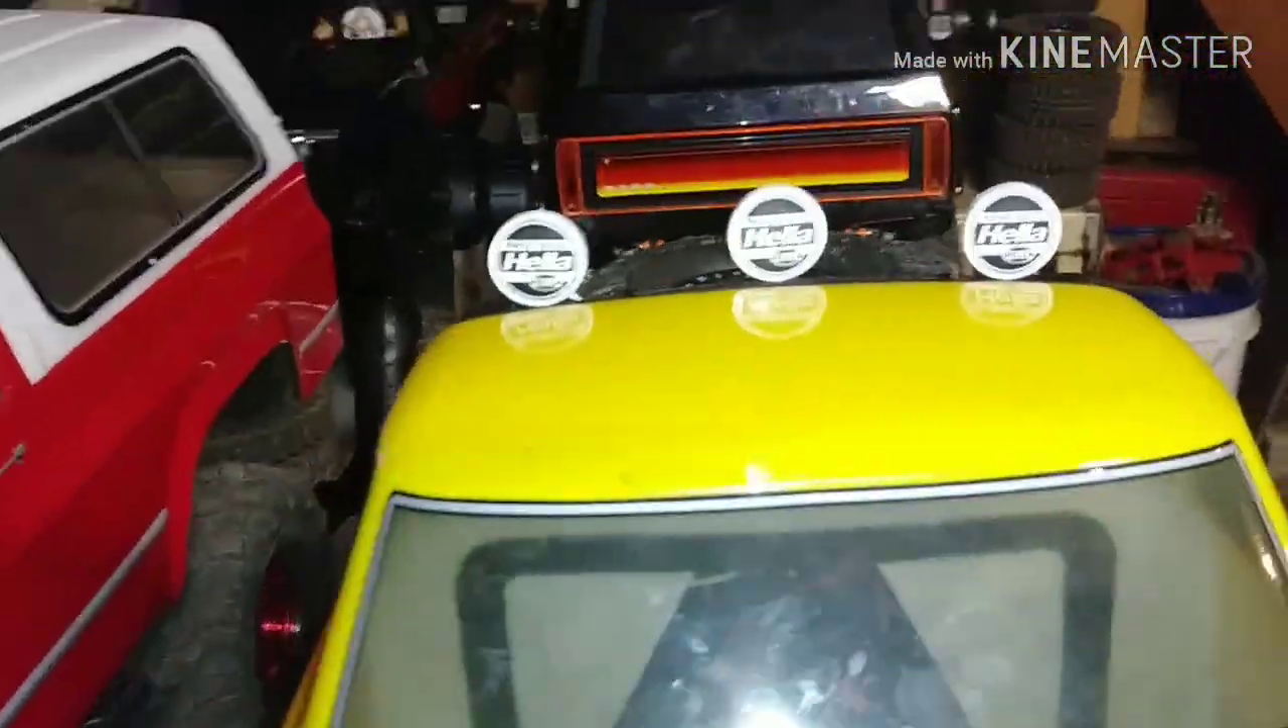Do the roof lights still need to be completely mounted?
No.